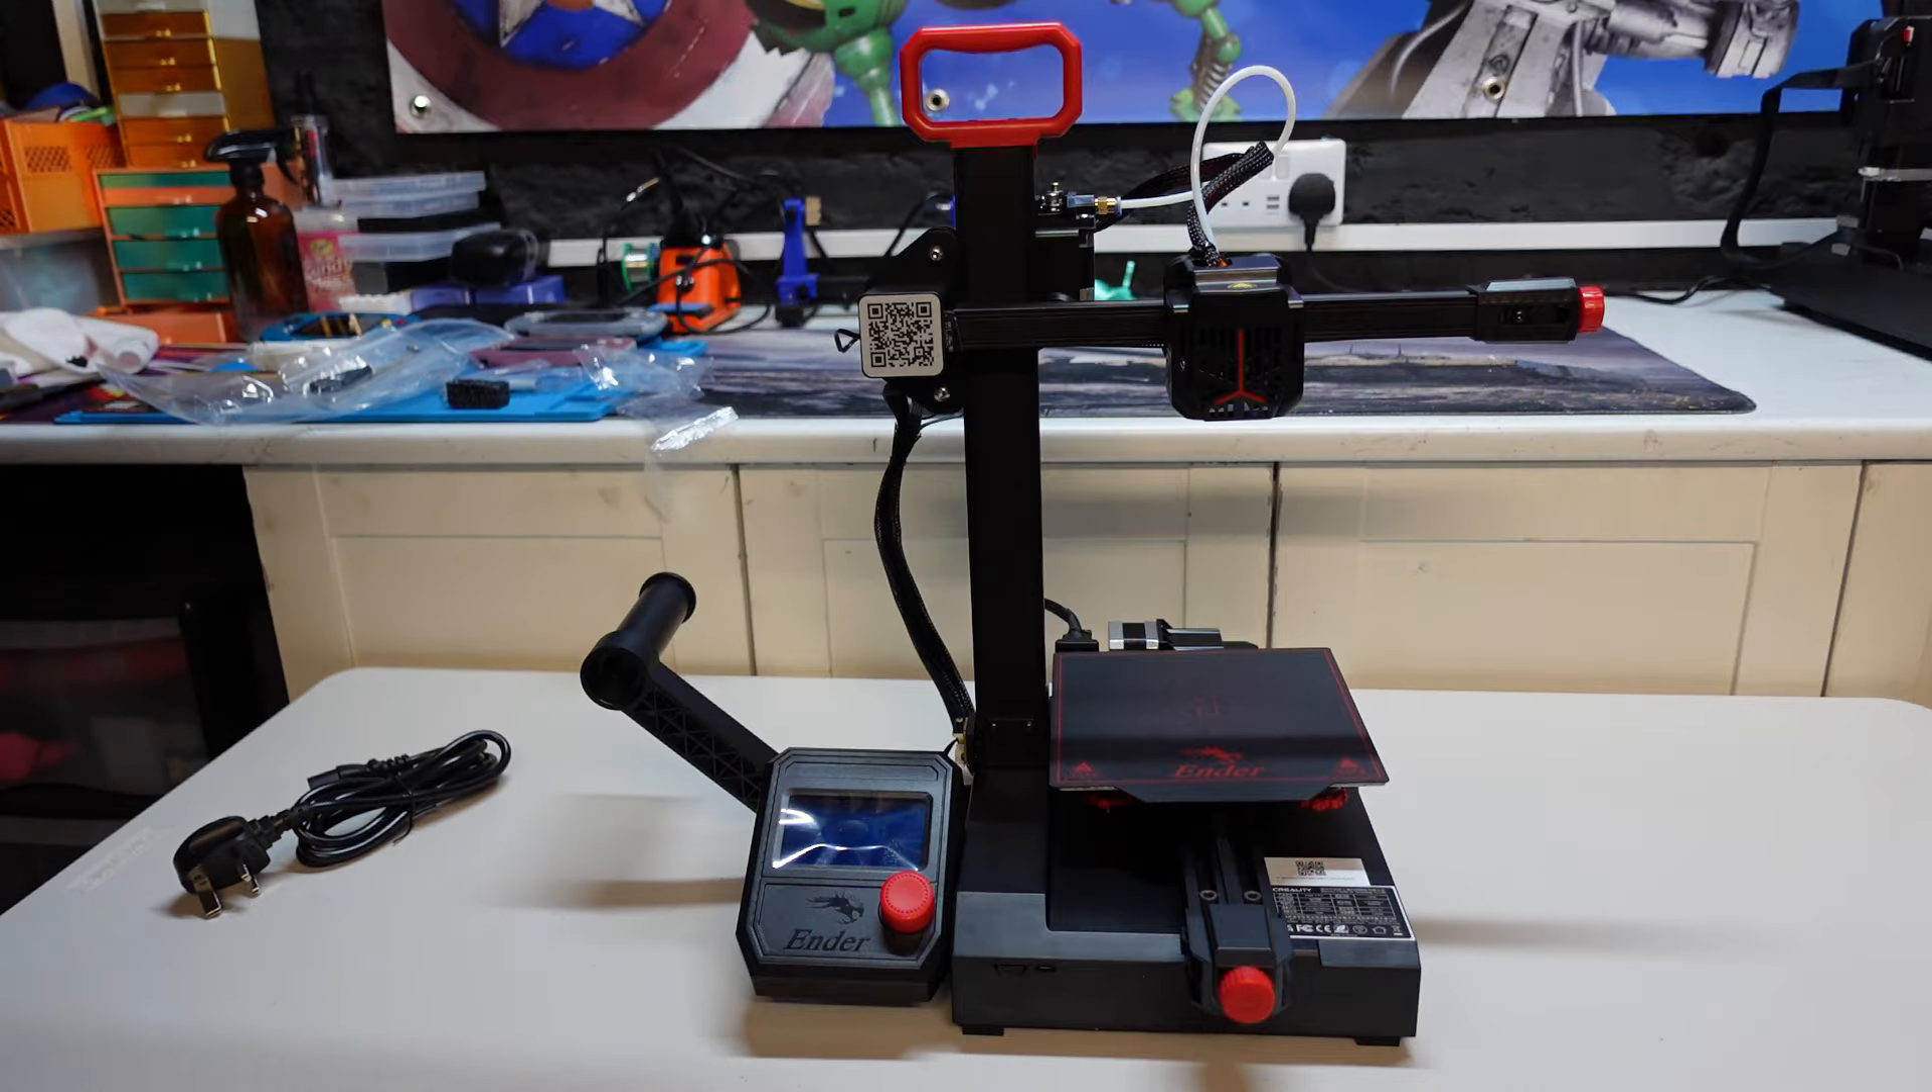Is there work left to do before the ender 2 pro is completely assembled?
No.